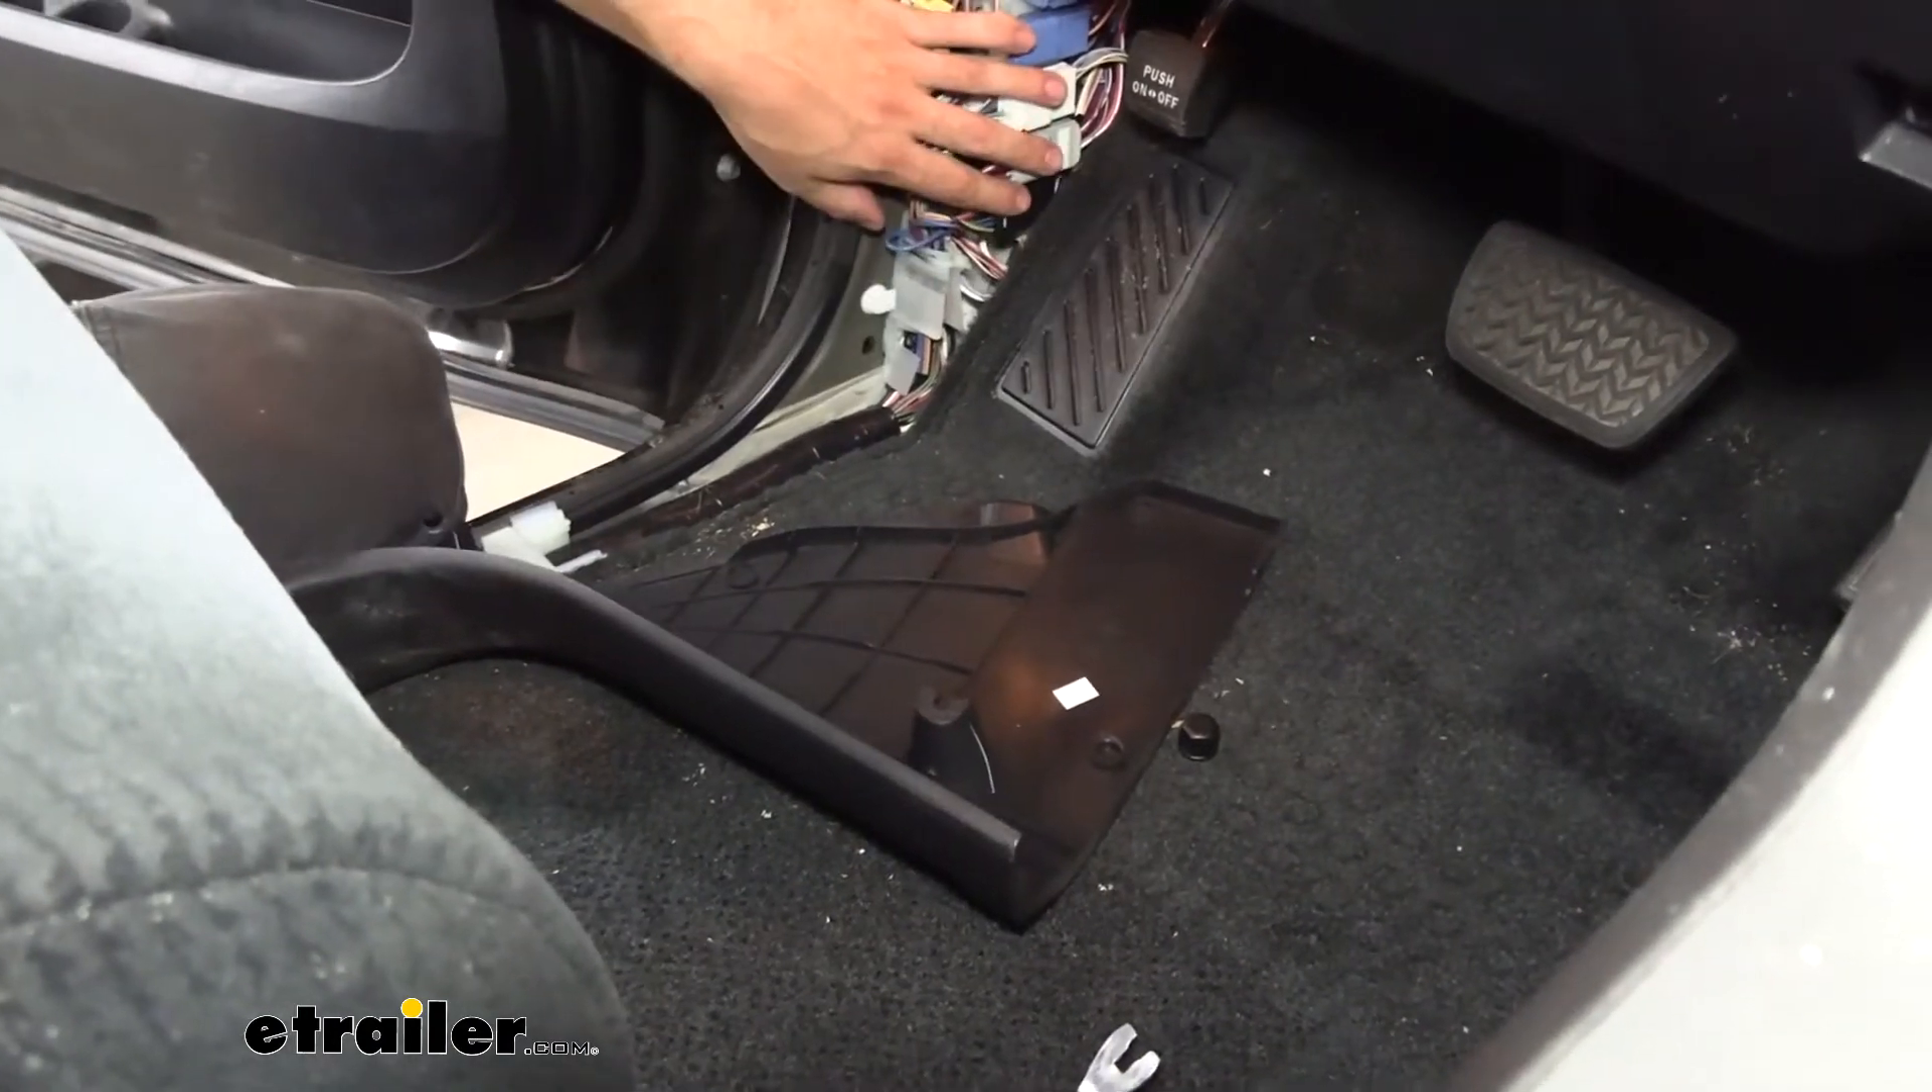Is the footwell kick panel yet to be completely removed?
No.